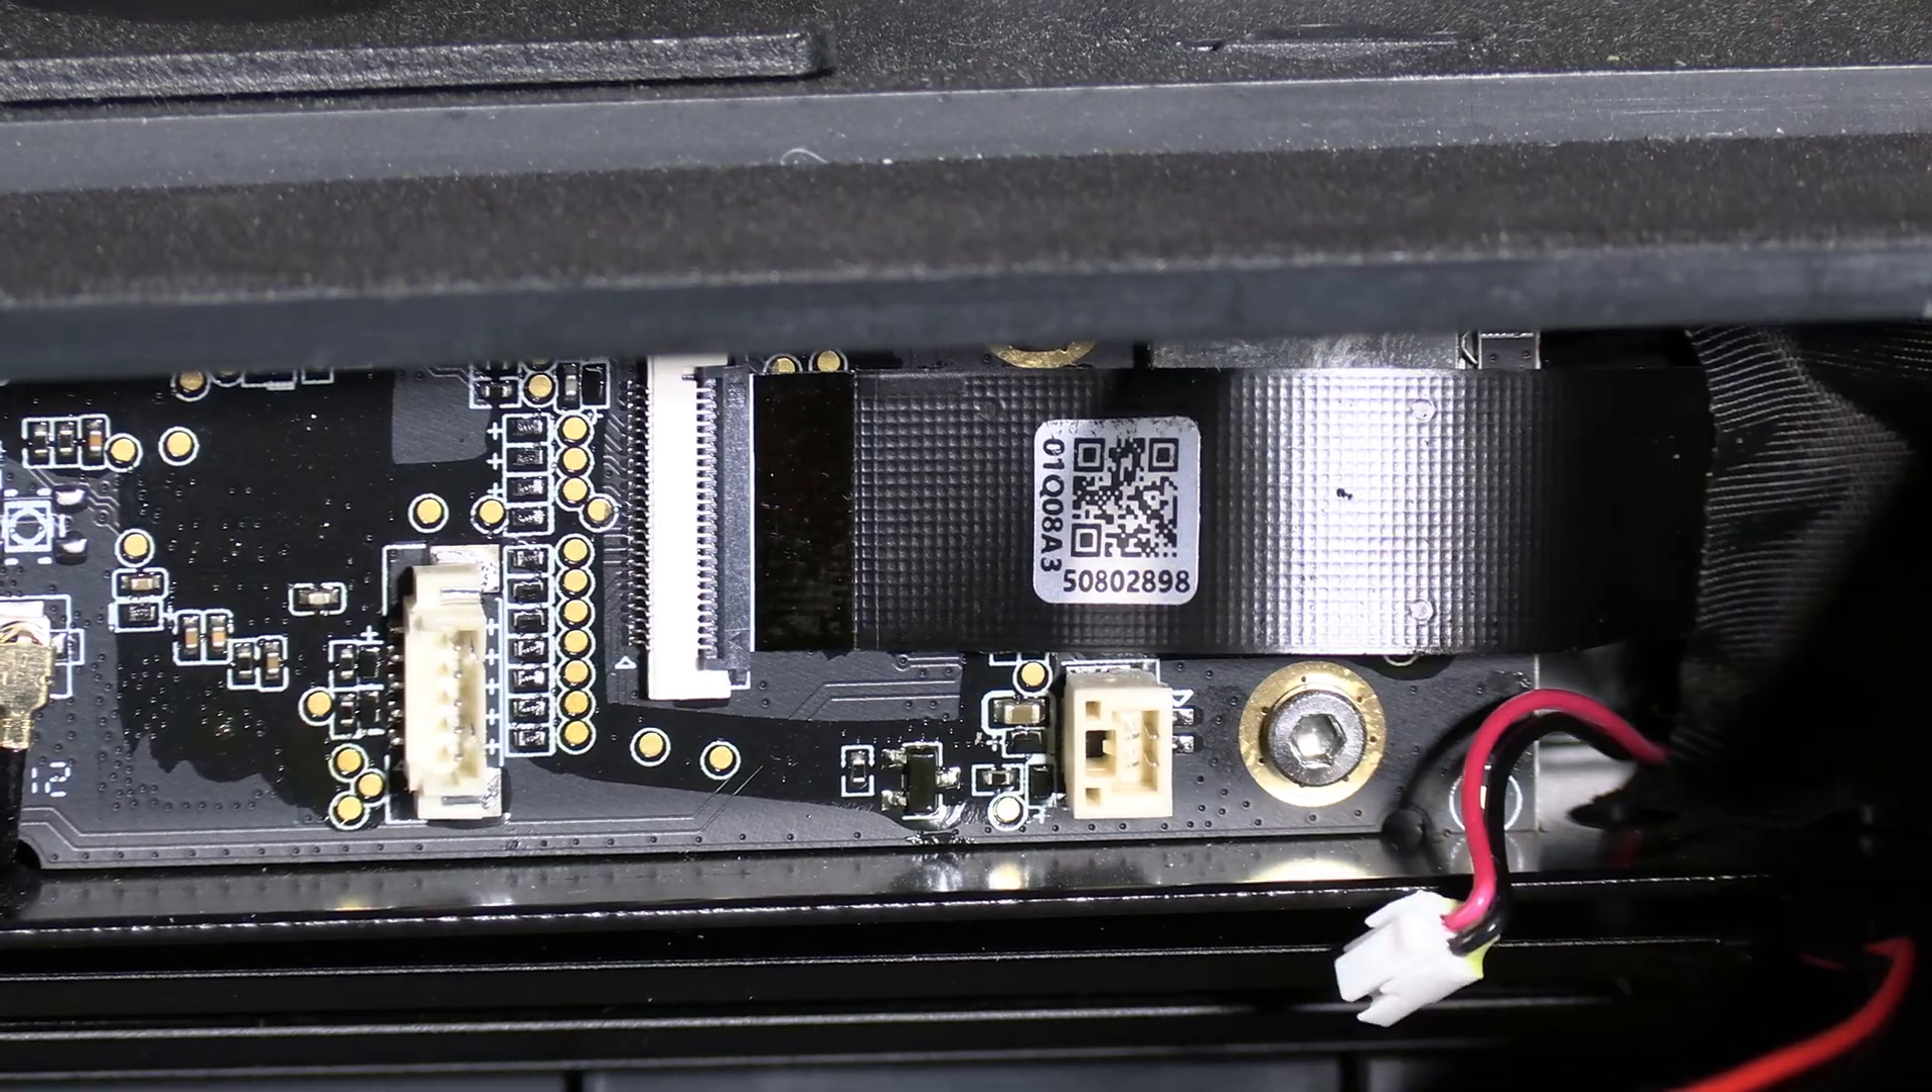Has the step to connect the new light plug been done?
No.